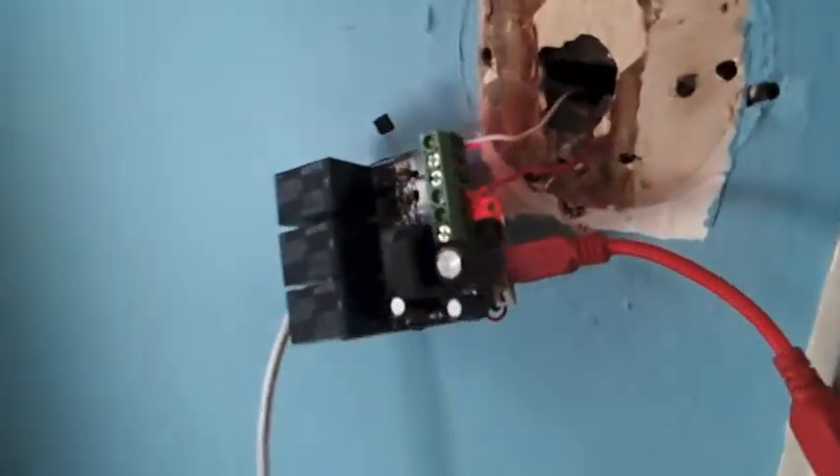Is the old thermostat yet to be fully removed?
No.